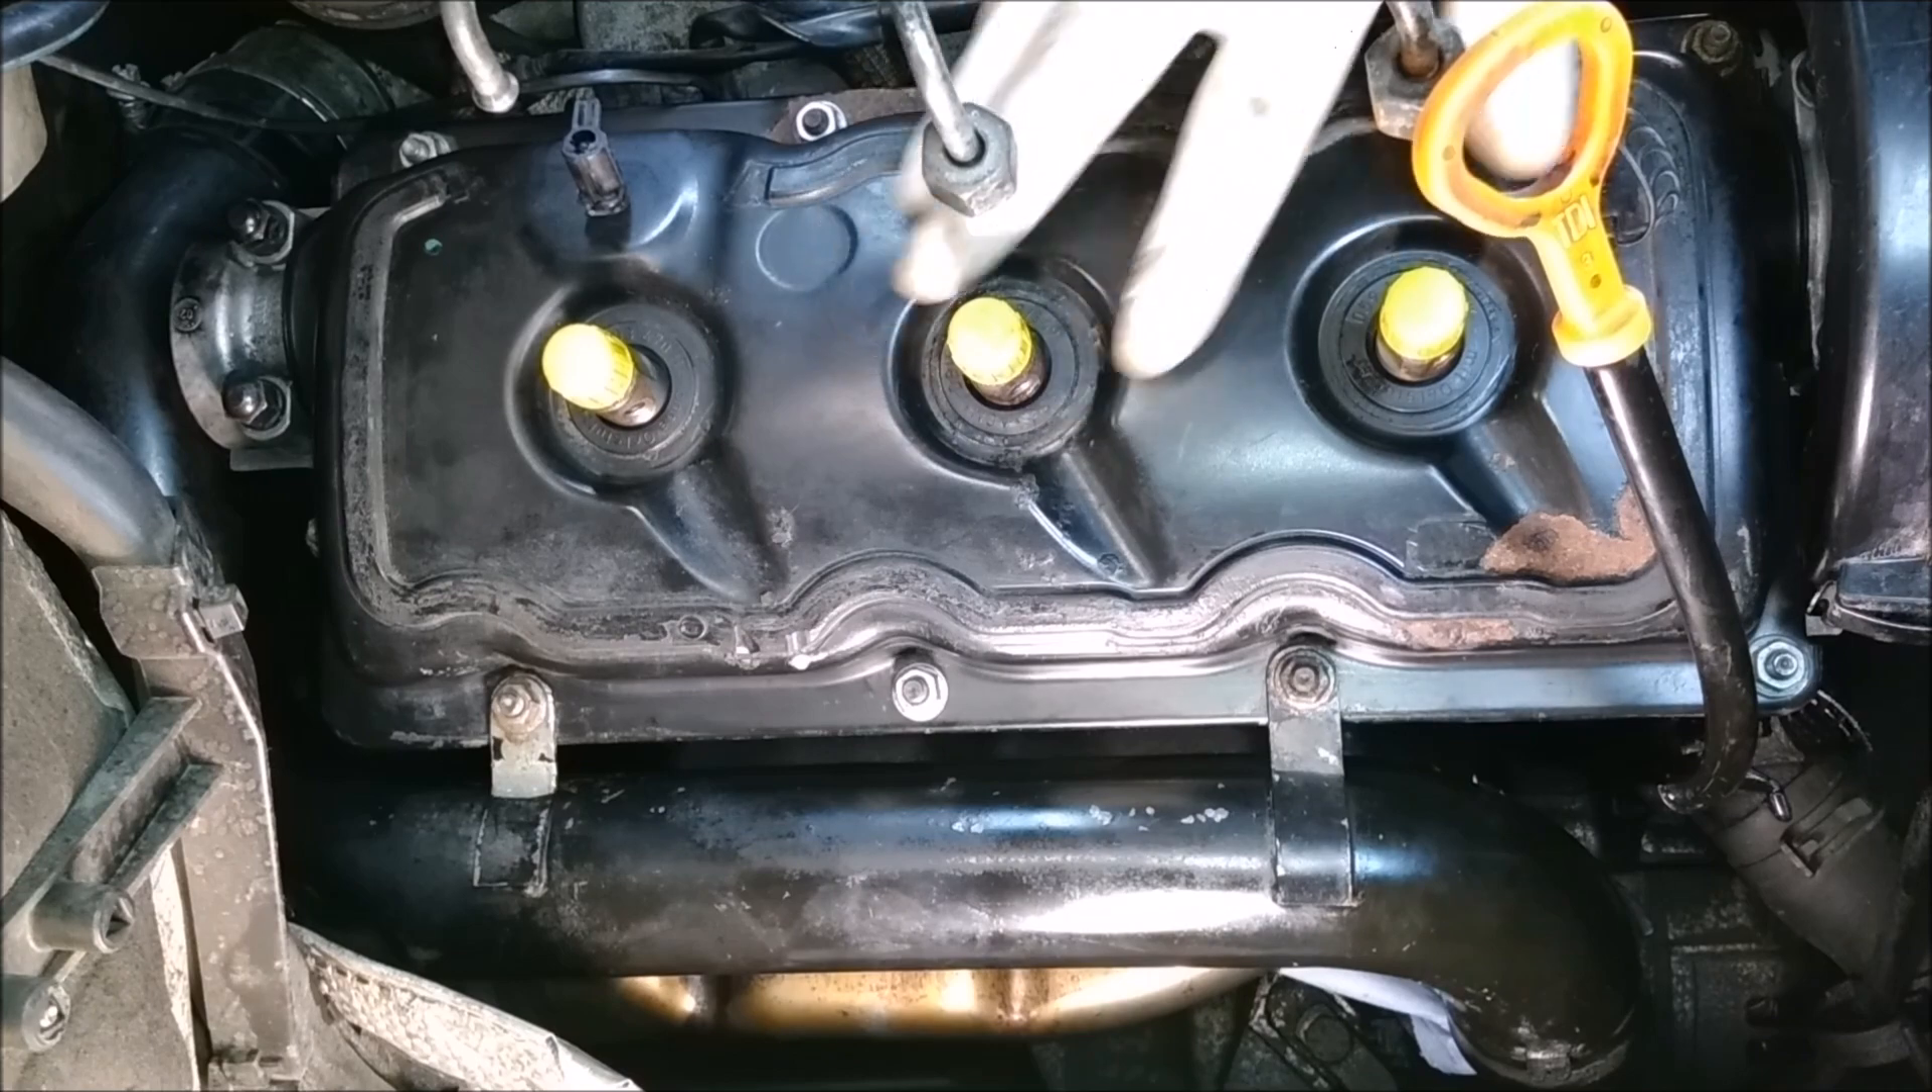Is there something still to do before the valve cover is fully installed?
No.